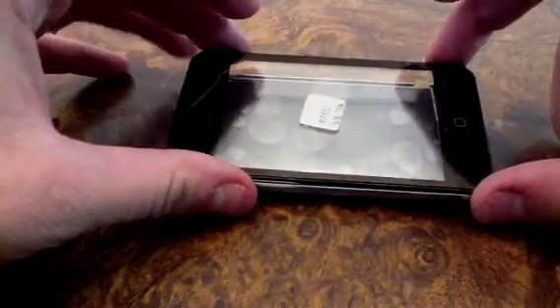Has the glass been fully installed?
No.